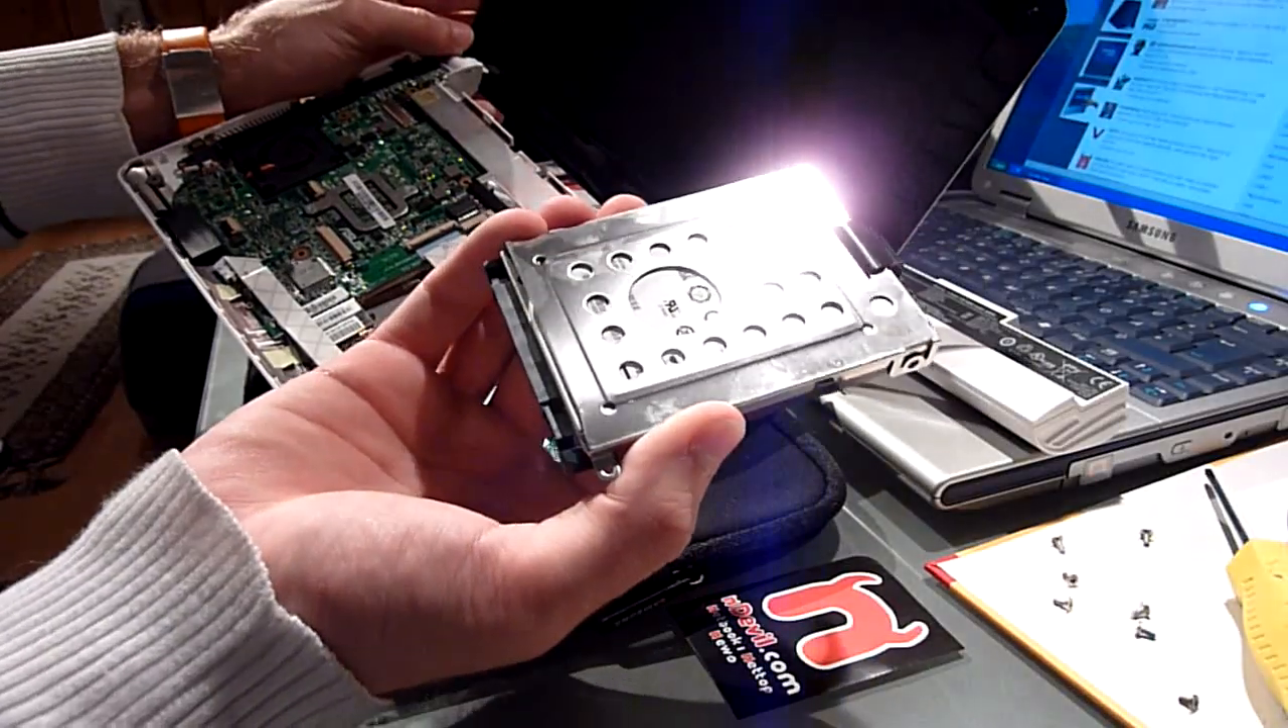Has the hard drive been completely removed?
Yes.